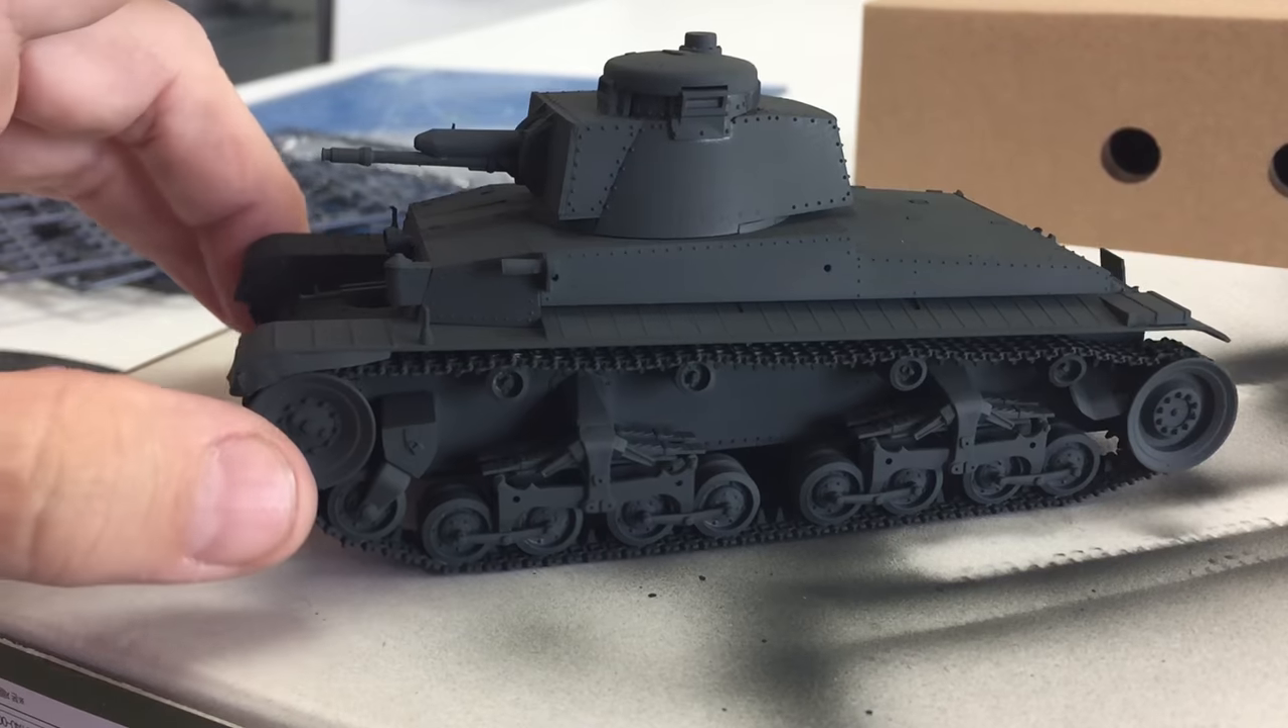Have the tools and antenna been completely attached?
No.